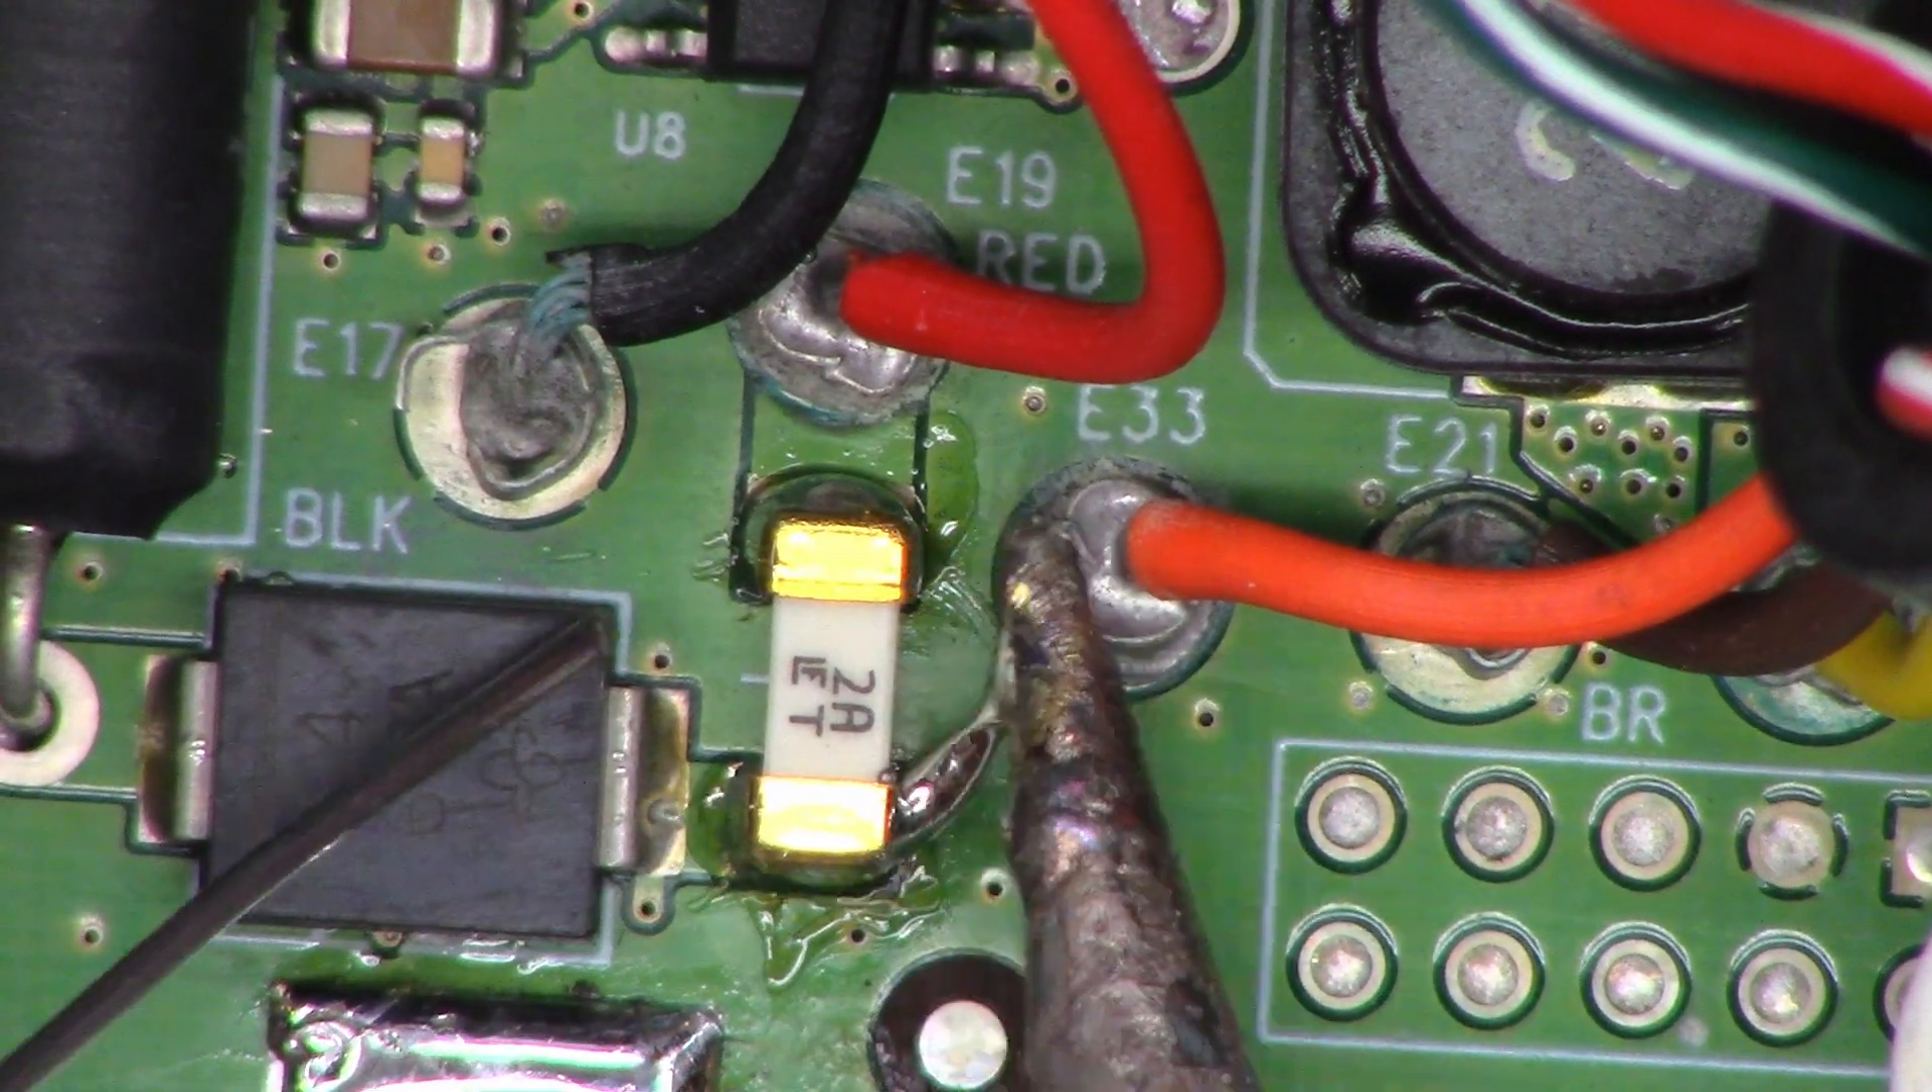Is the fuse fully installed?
No.